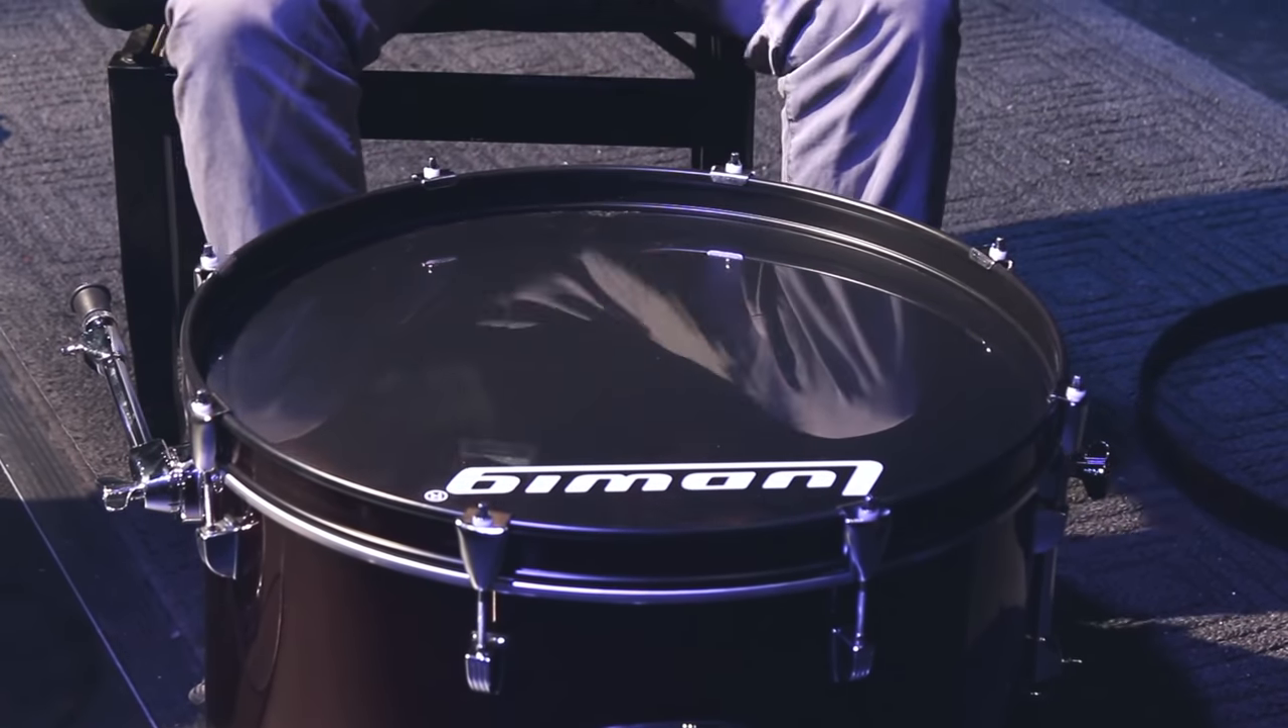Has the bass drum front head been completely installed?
Yes.